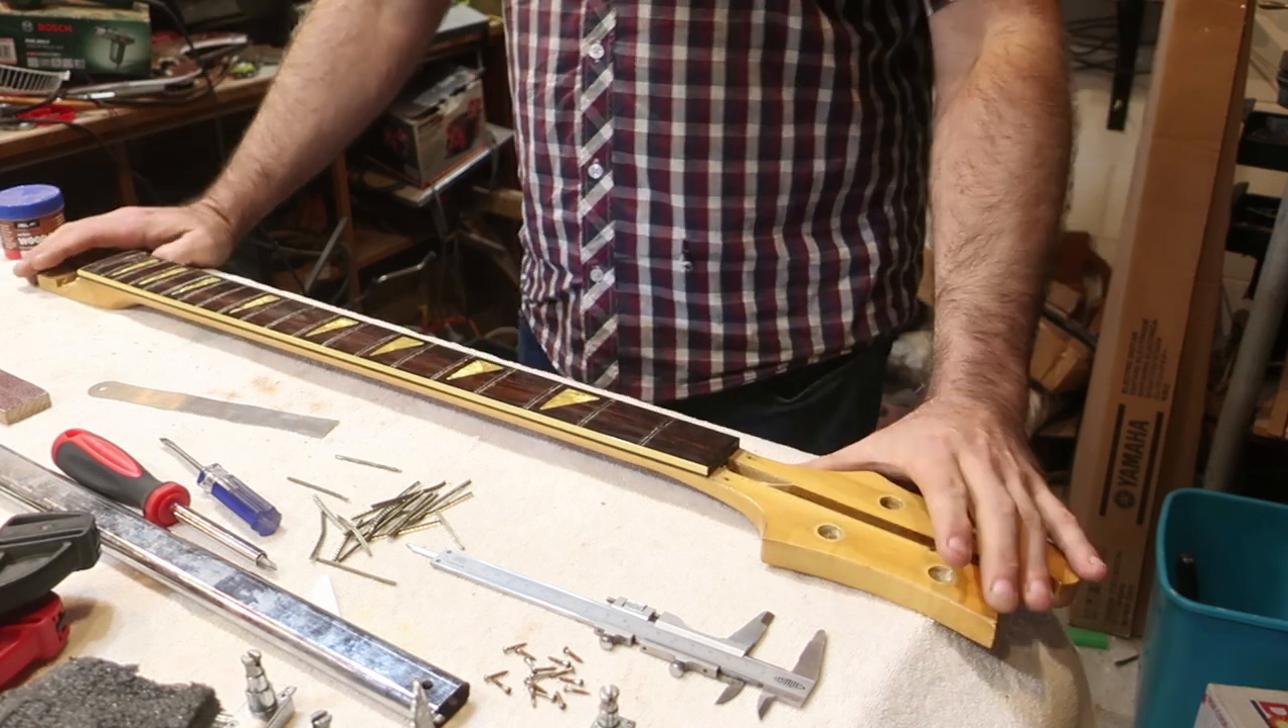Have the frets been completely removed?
Yes.